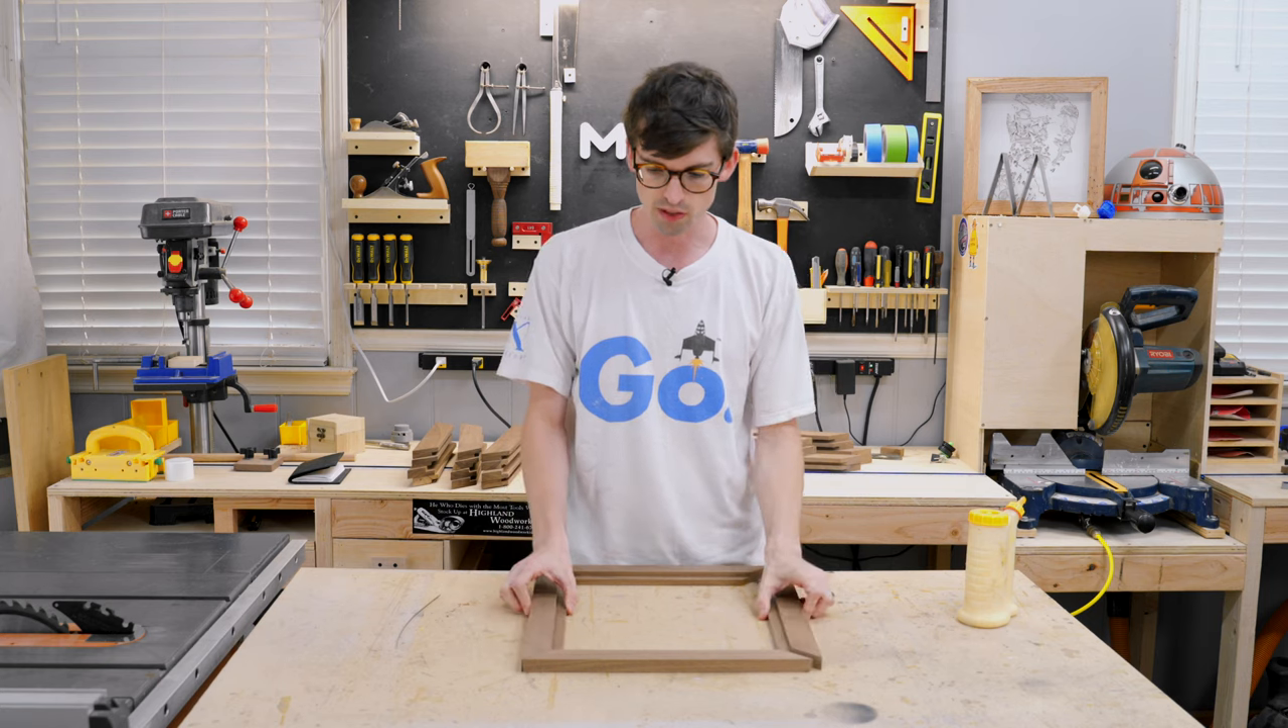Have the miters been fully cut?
Yes.